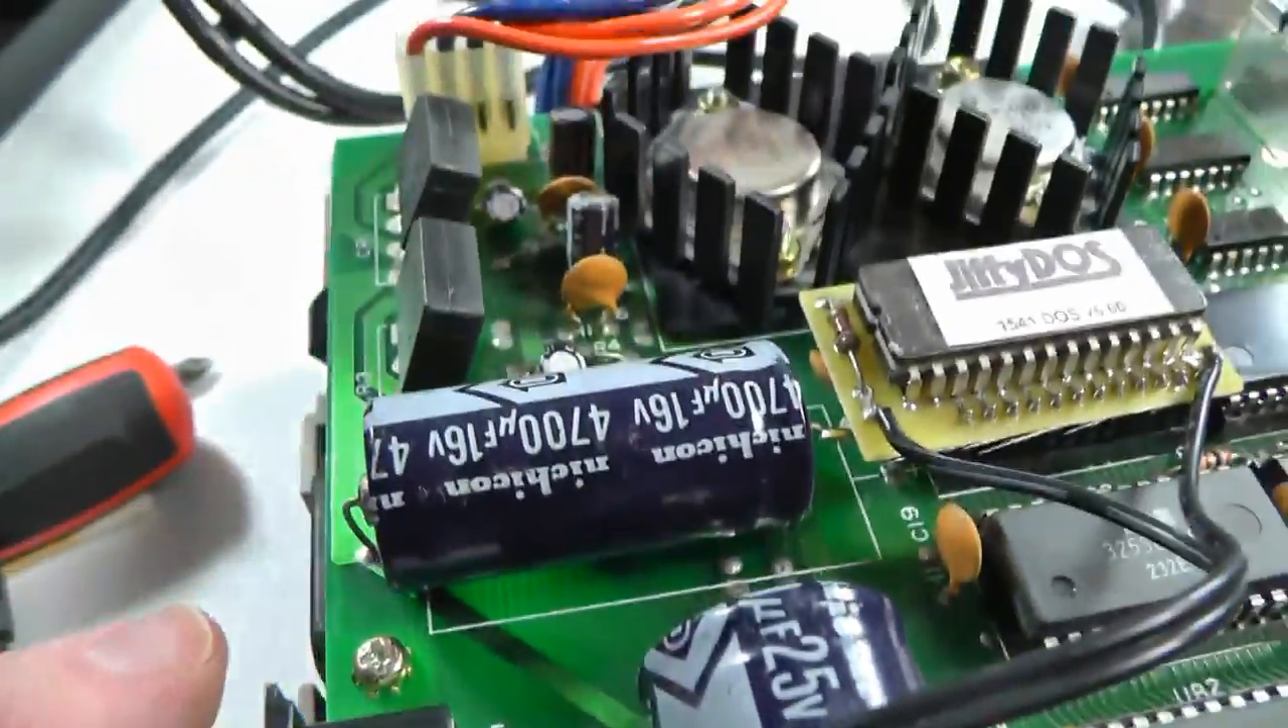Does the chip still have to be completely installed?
No.